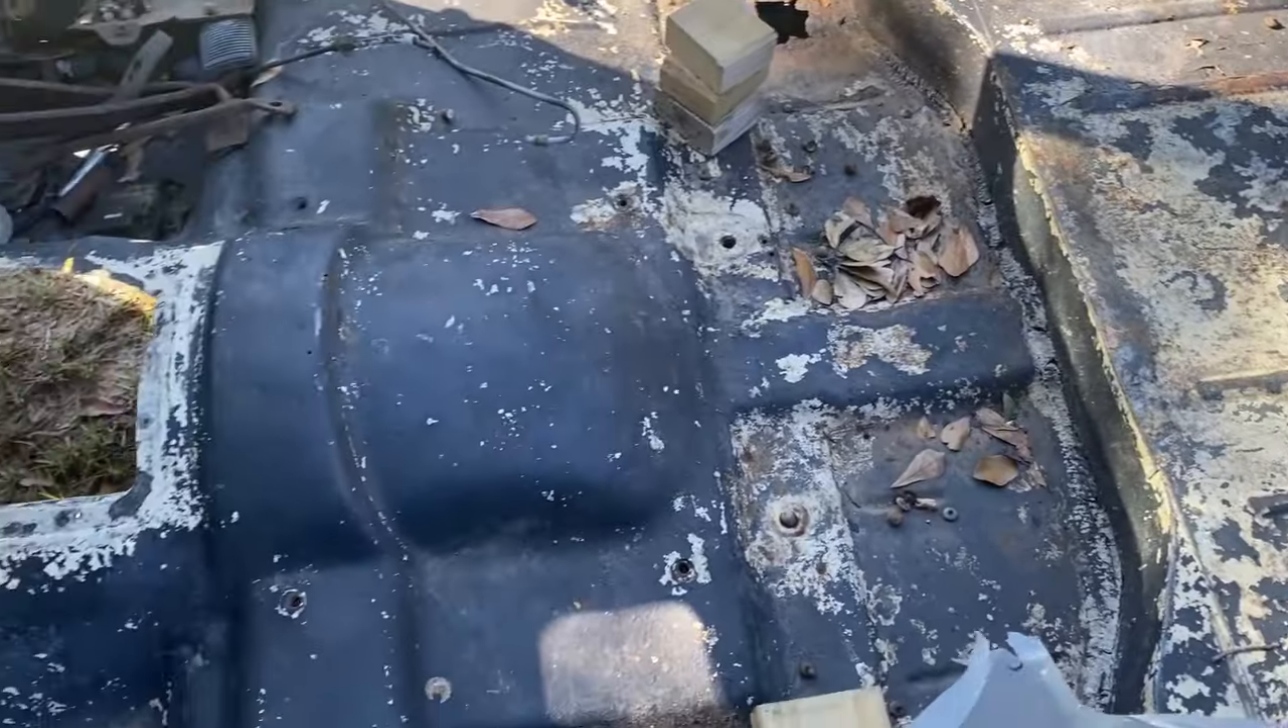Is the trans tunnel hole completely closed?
No.